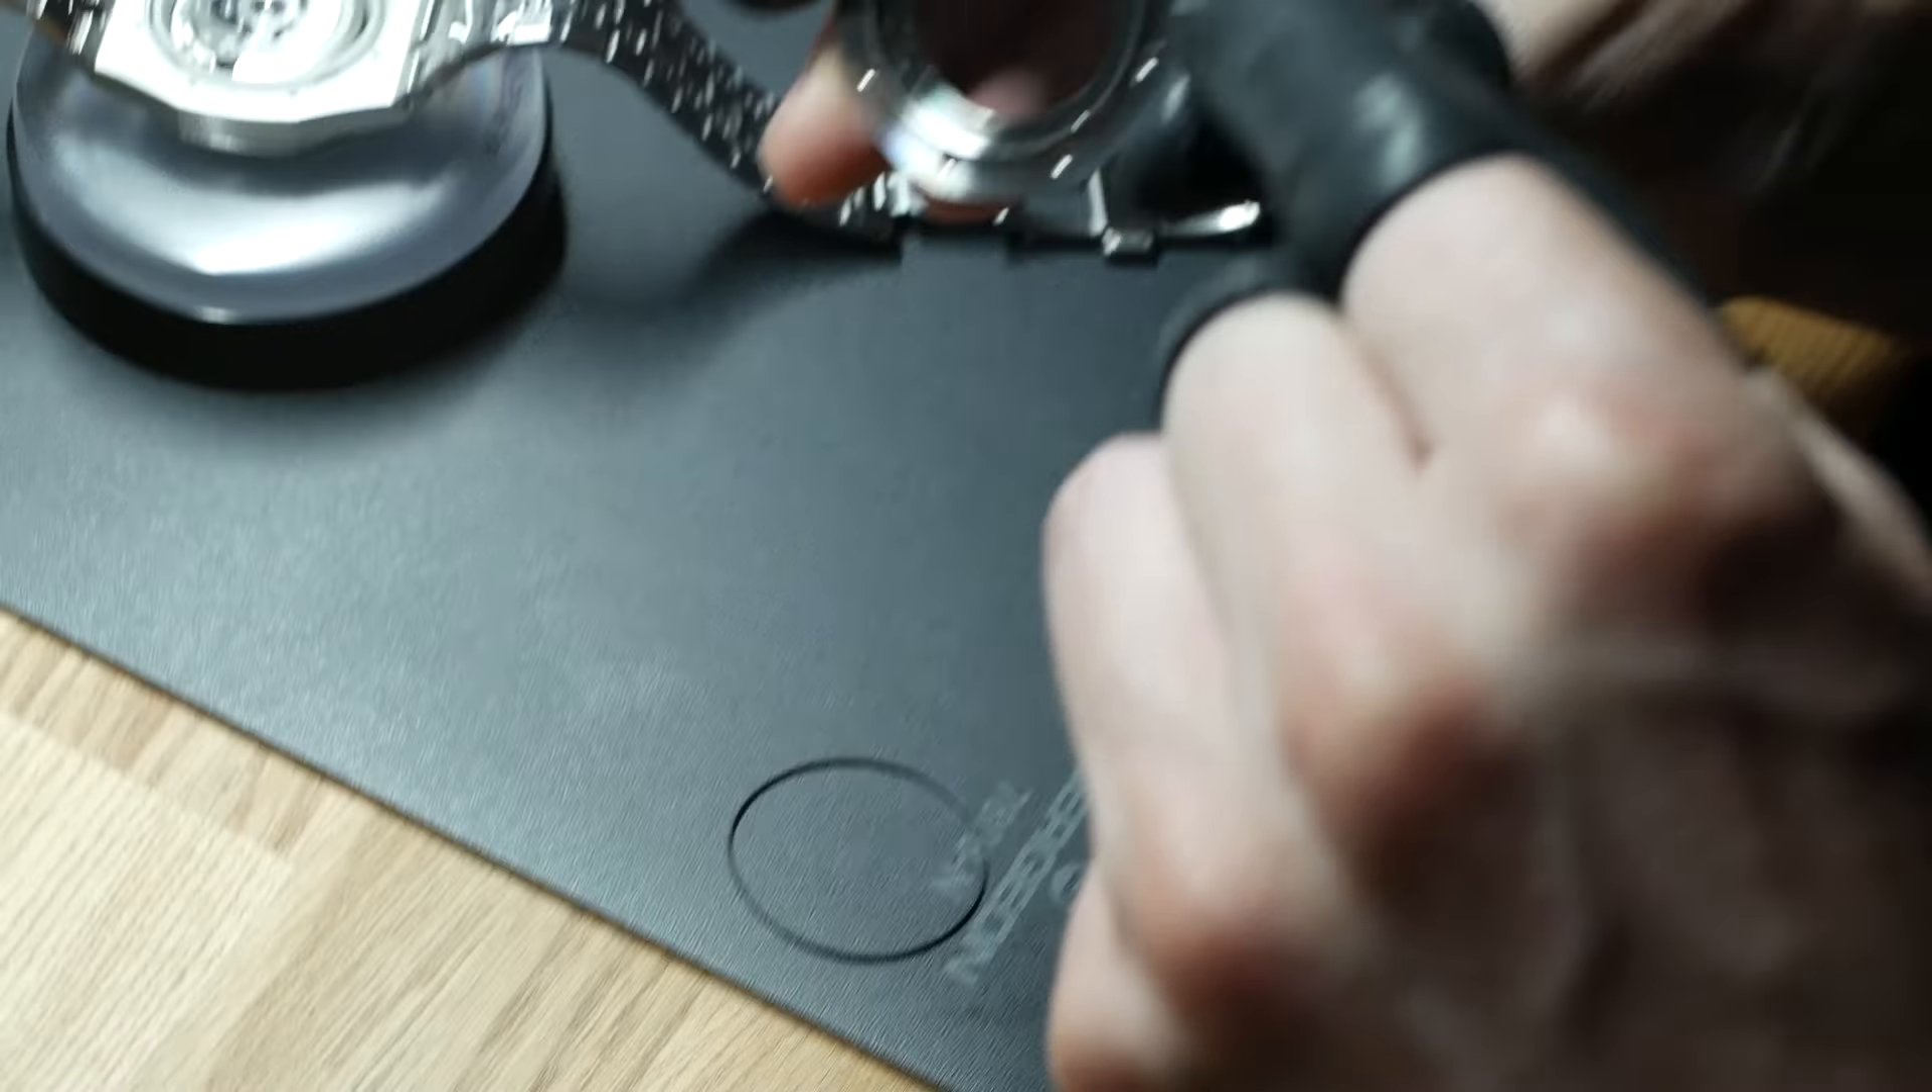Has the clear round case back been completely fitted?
No.